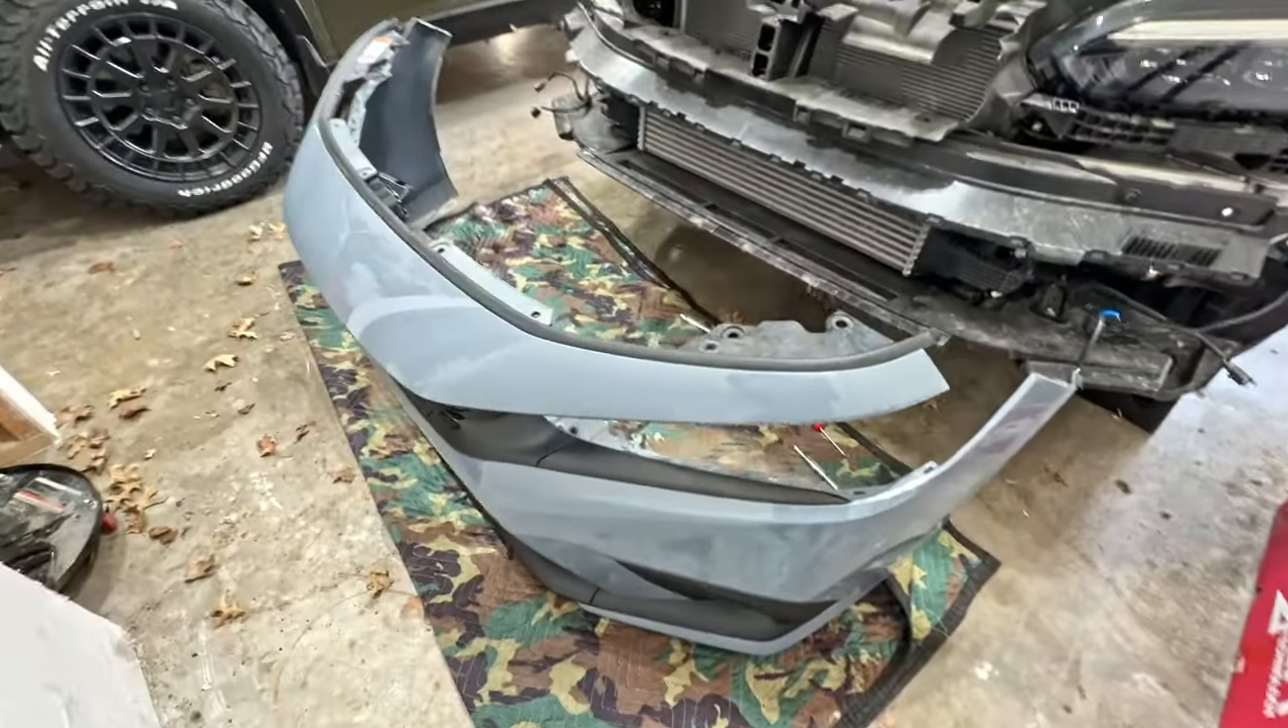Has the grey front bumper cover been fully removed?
Yes.